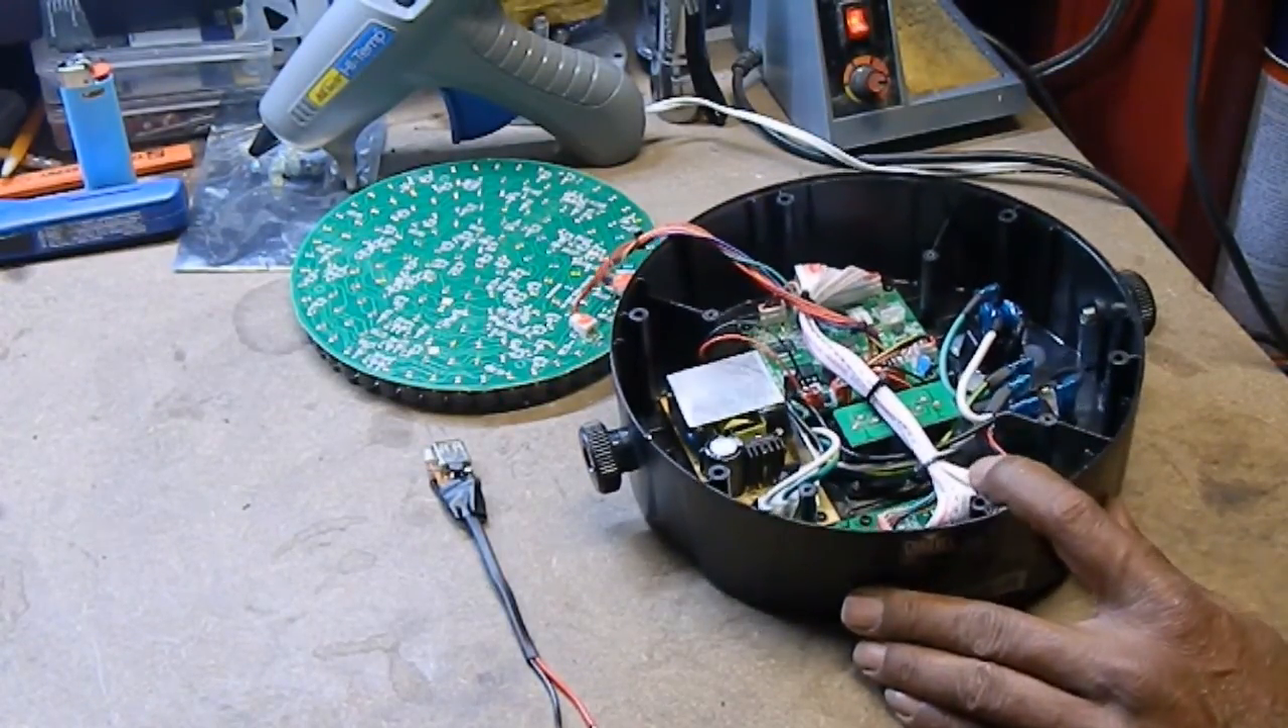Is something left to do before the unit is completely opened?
No.